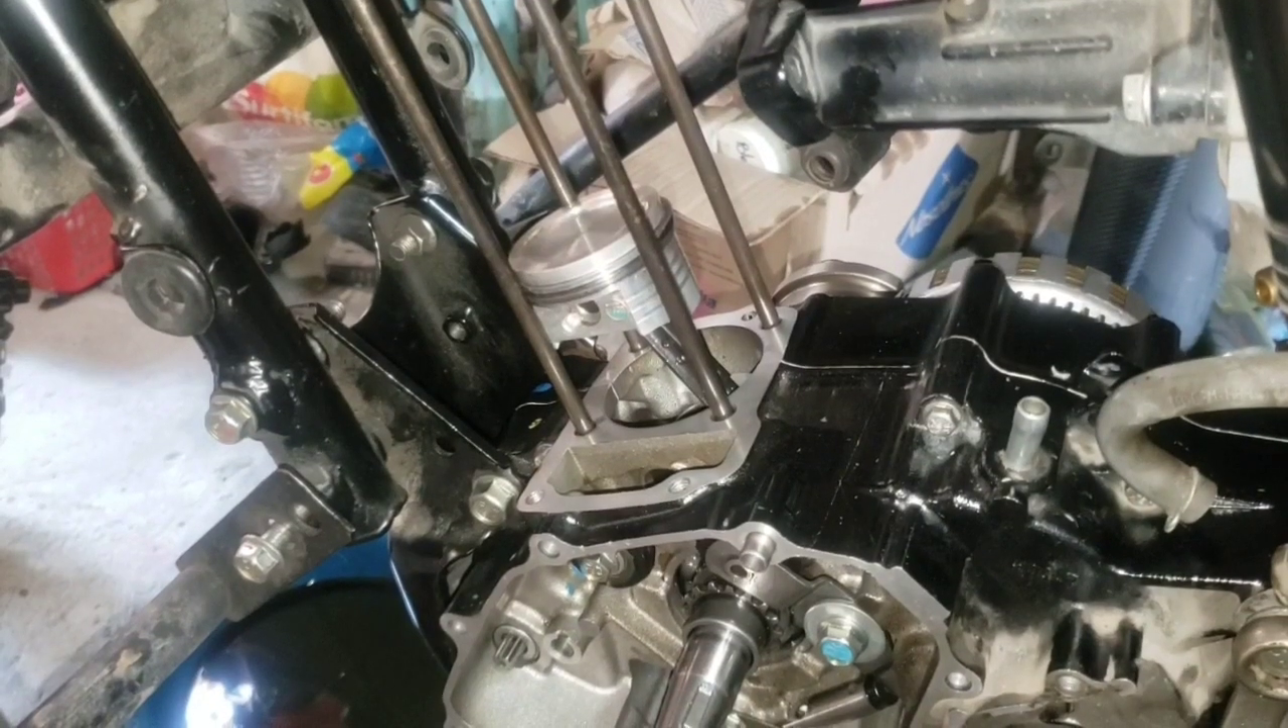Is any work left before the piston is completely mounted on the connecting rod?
No.